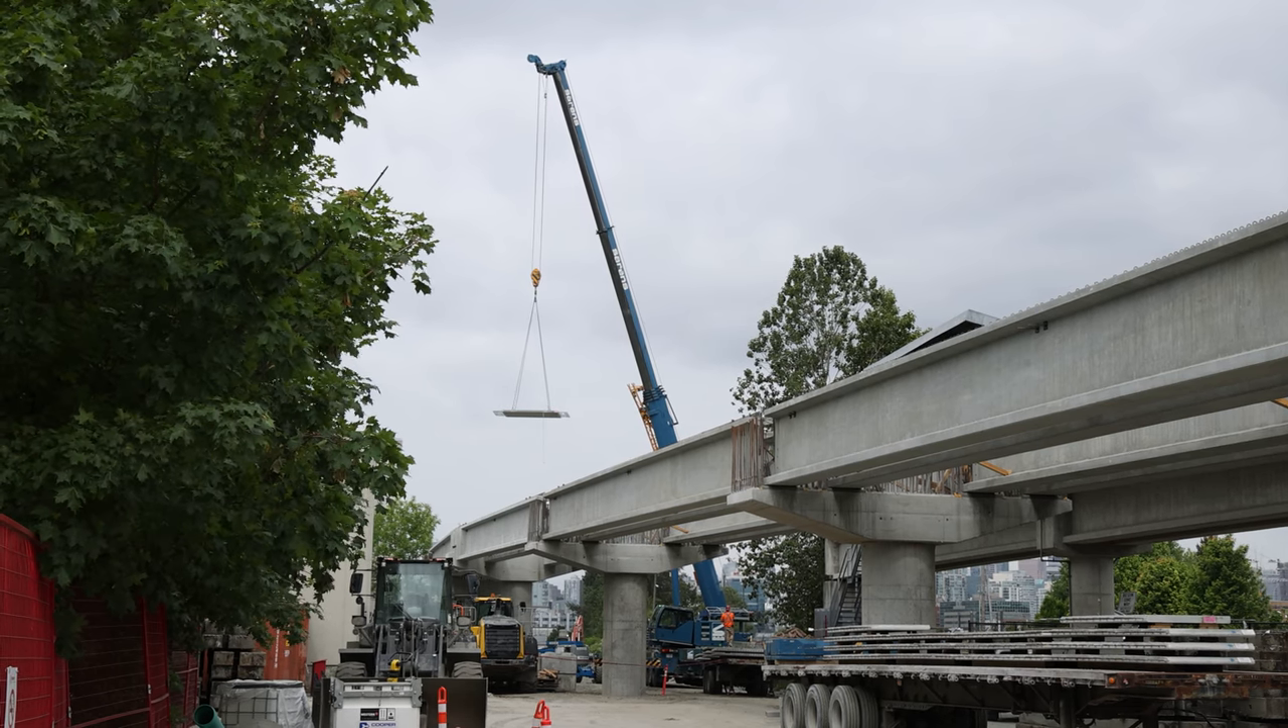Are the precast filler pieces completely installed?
No.